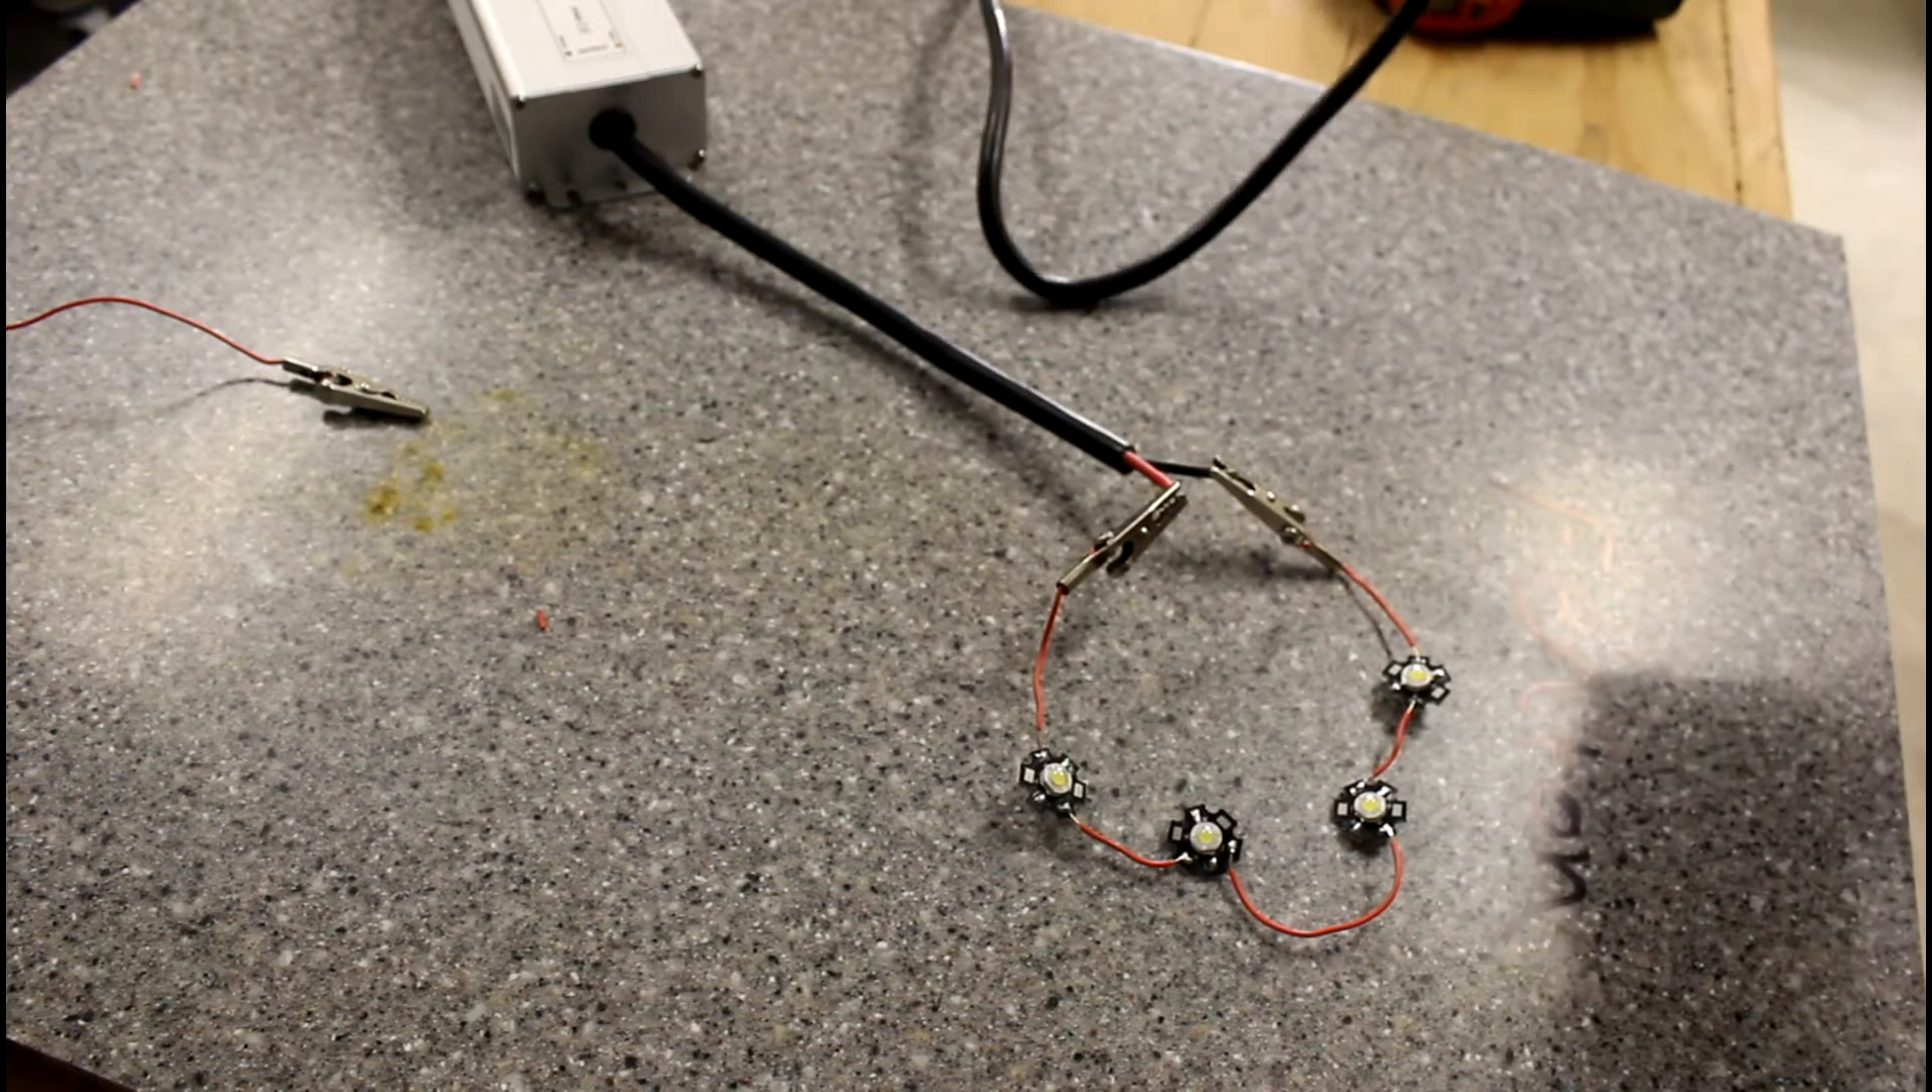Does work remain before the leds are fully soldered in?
No.